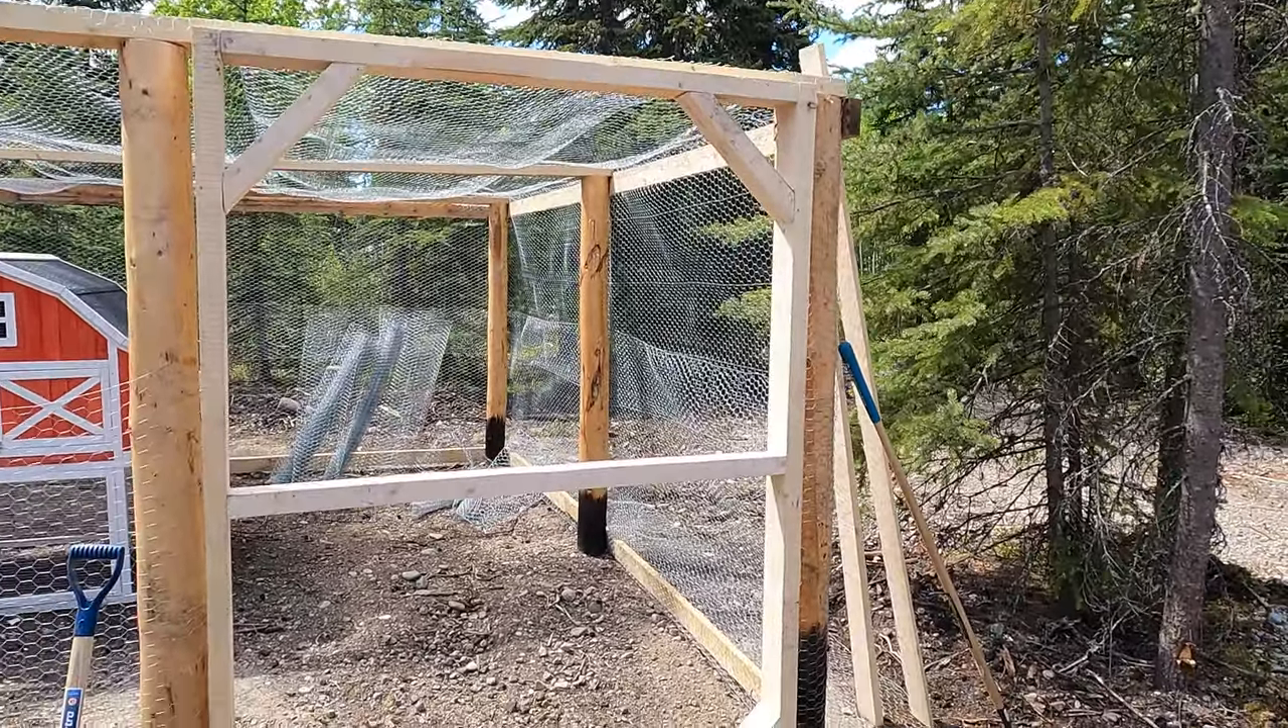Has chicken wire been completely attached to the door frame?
No.